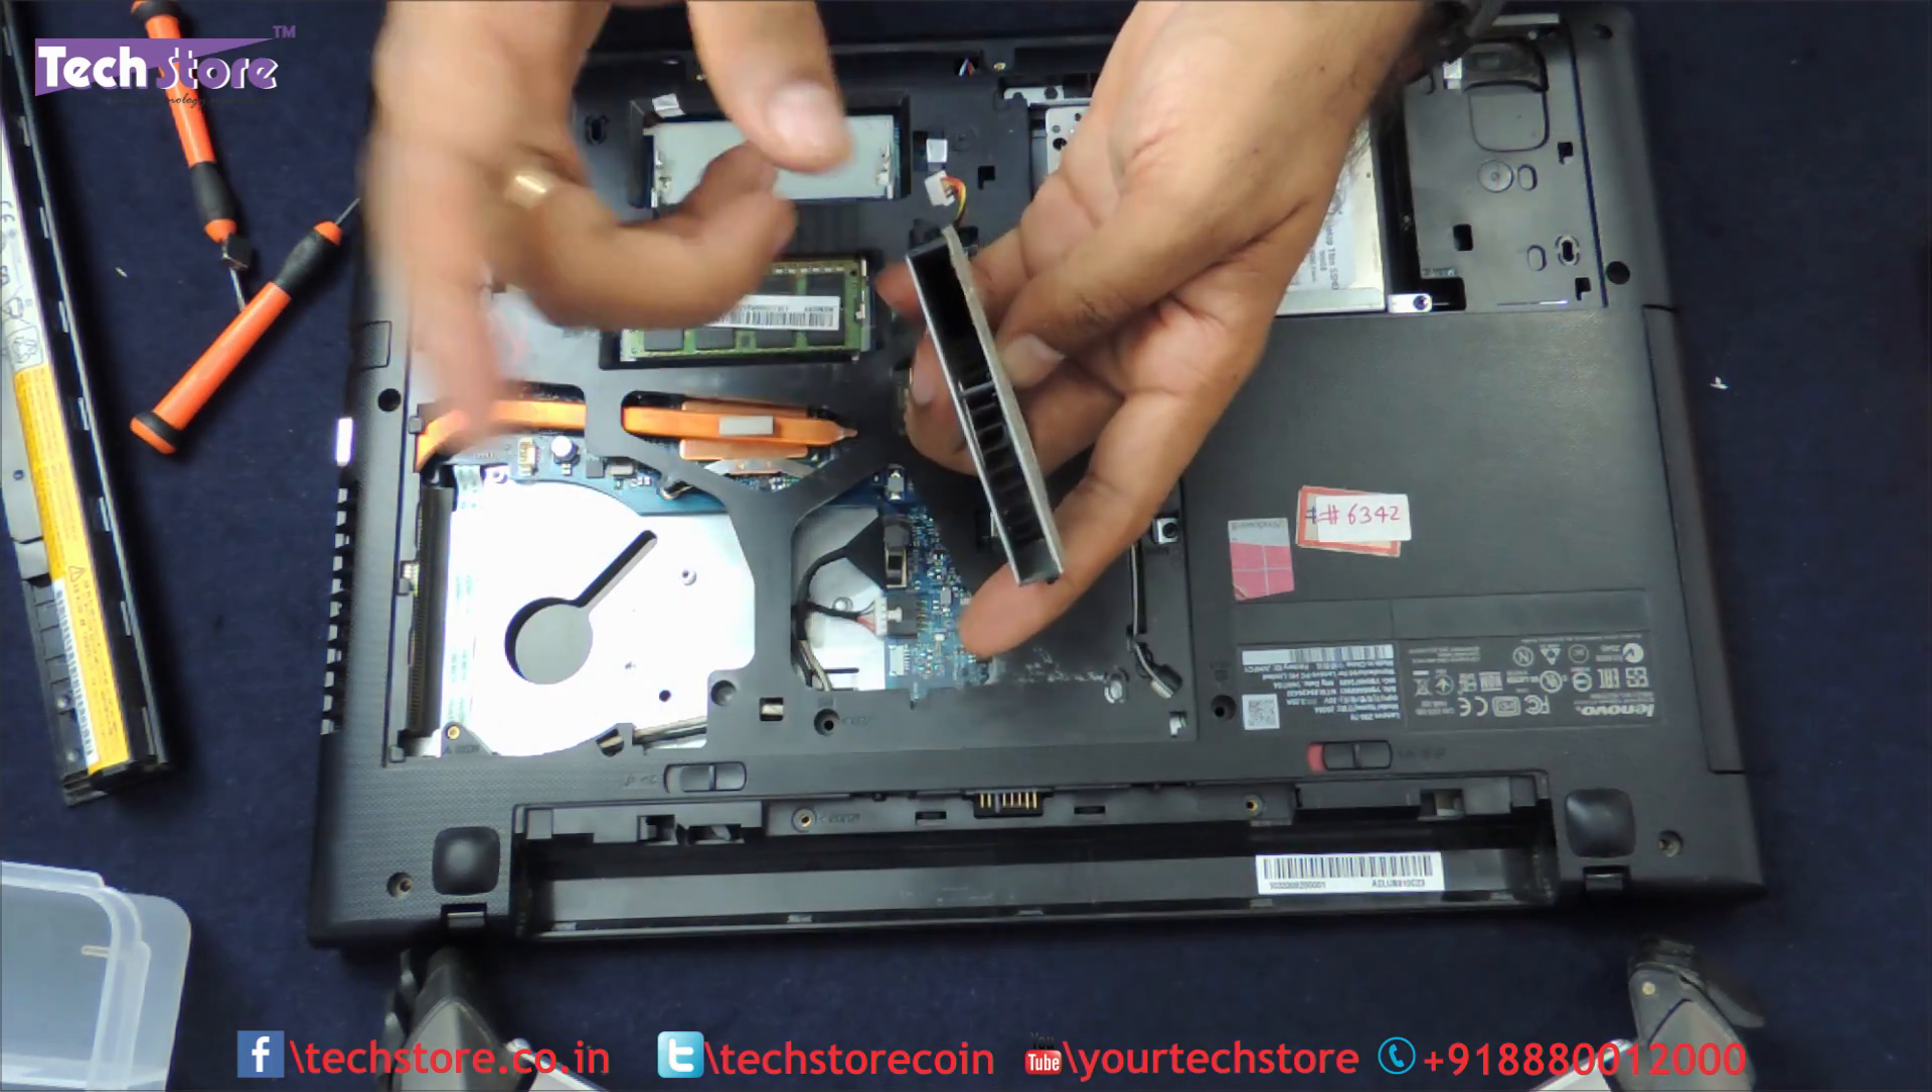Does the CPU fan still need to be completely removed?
No.